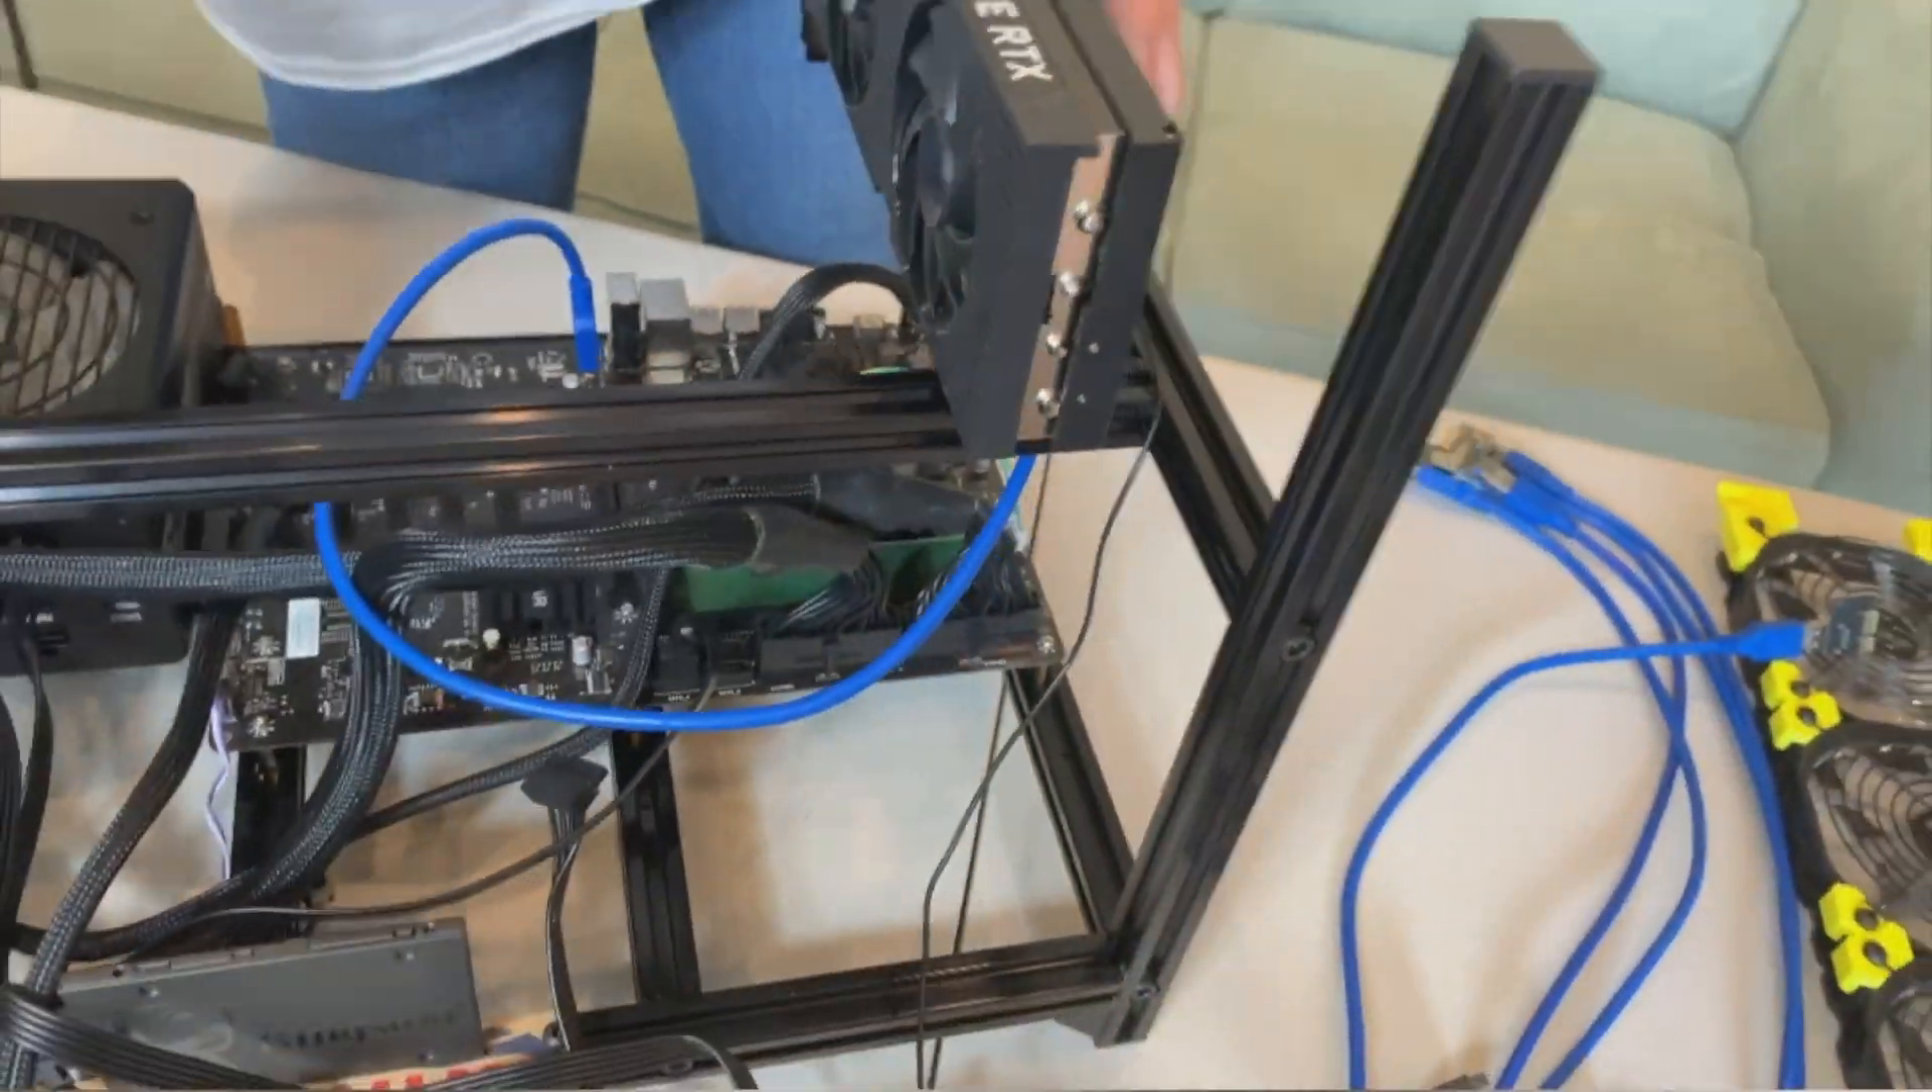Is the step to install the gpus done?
No.